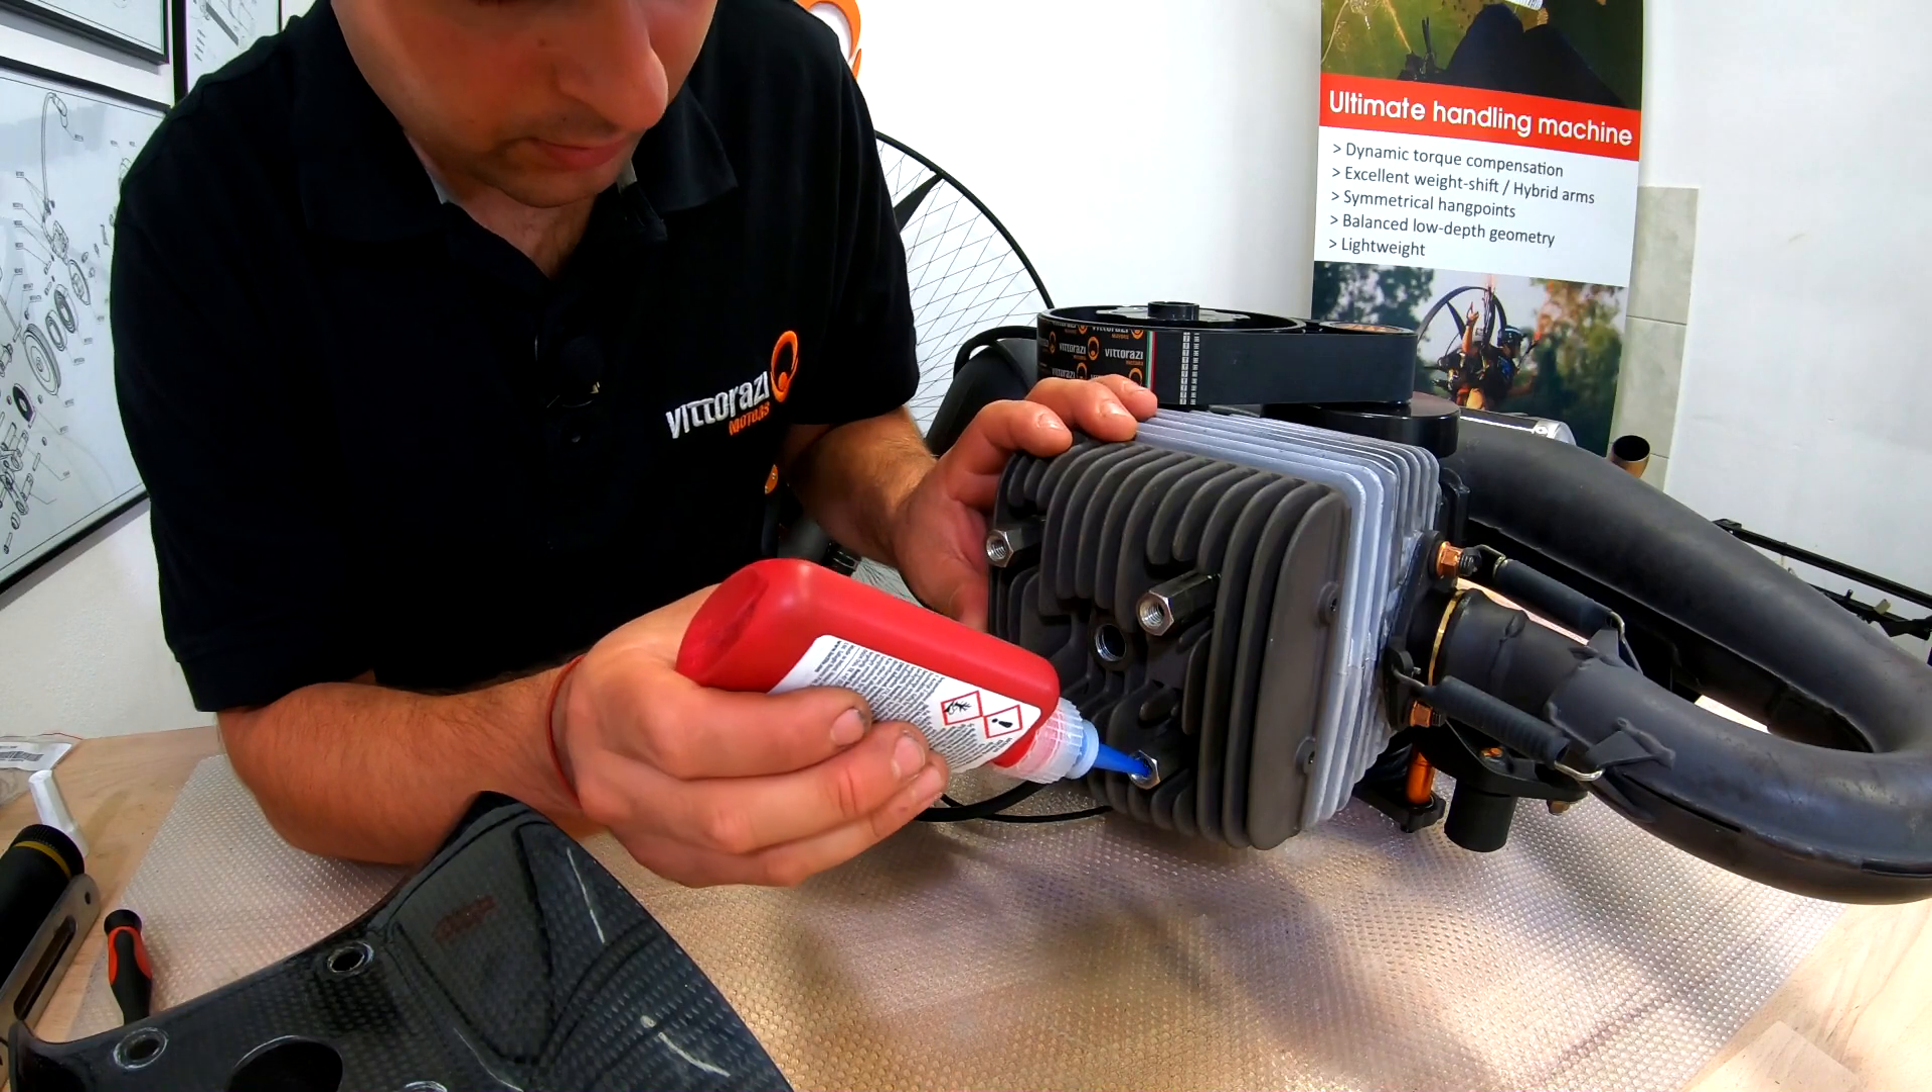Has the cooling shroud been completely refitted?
No.